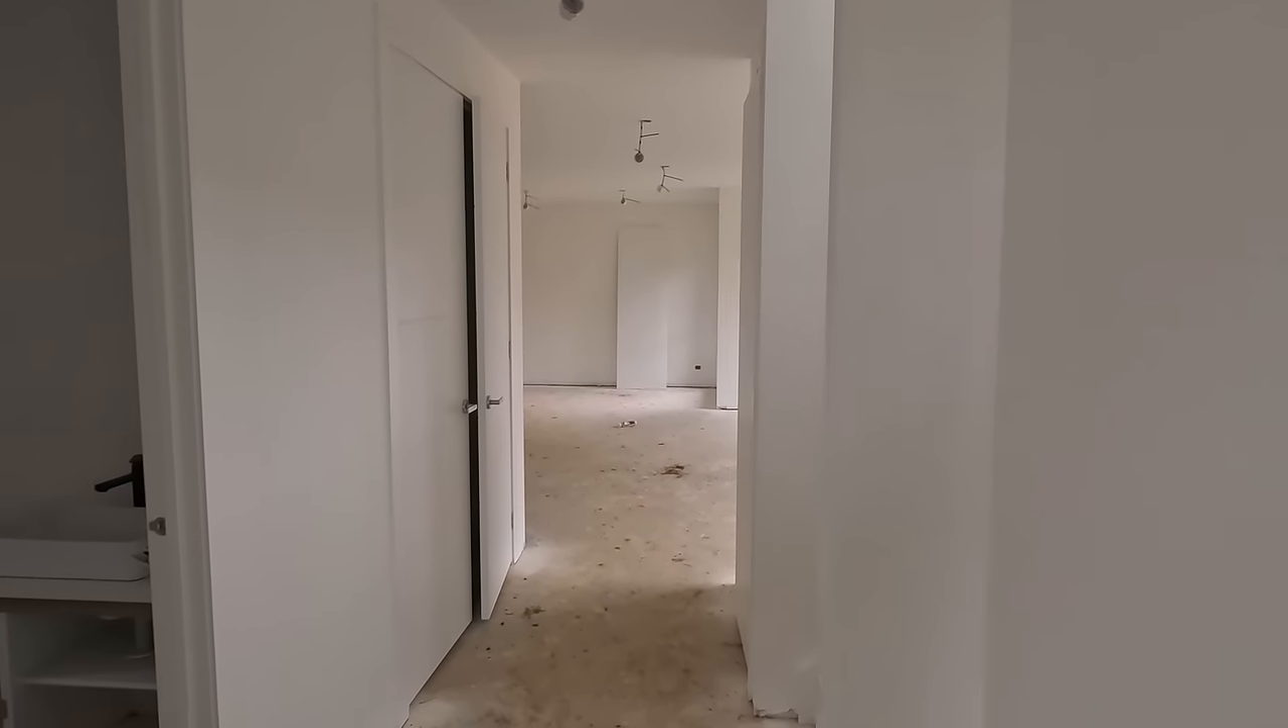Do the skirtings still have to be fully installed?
Yes.